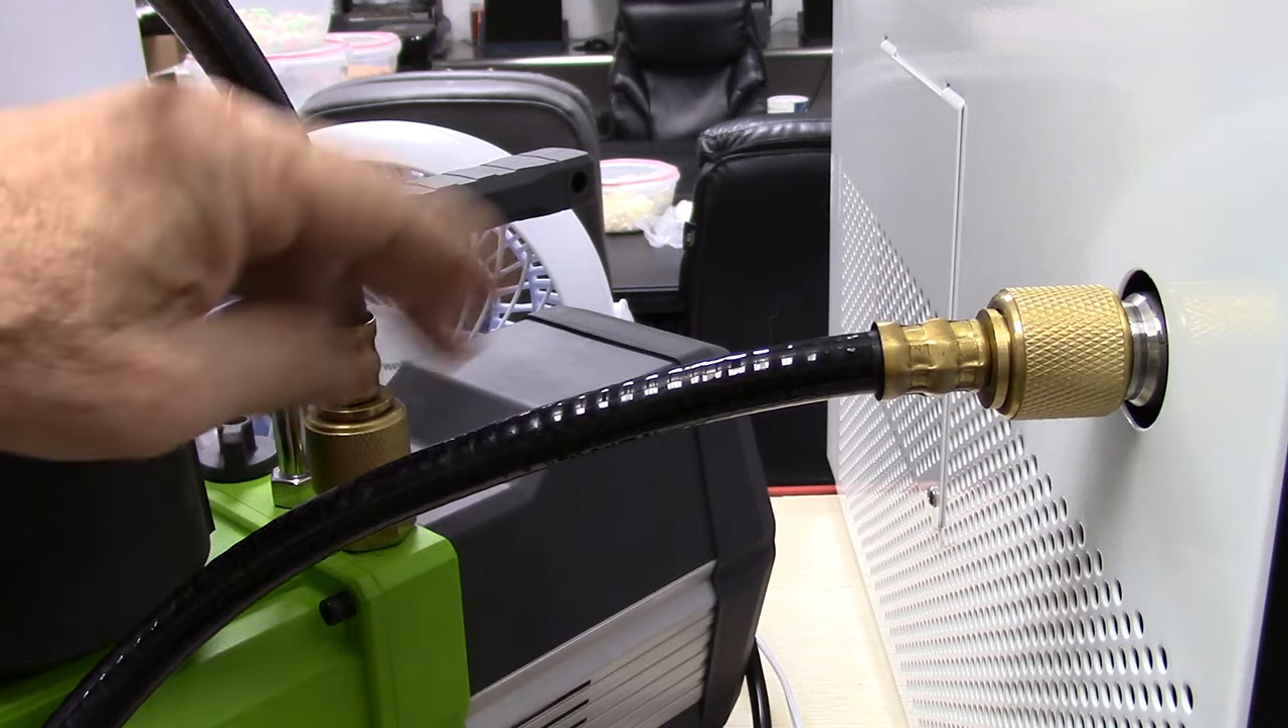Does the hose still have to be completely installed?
No.